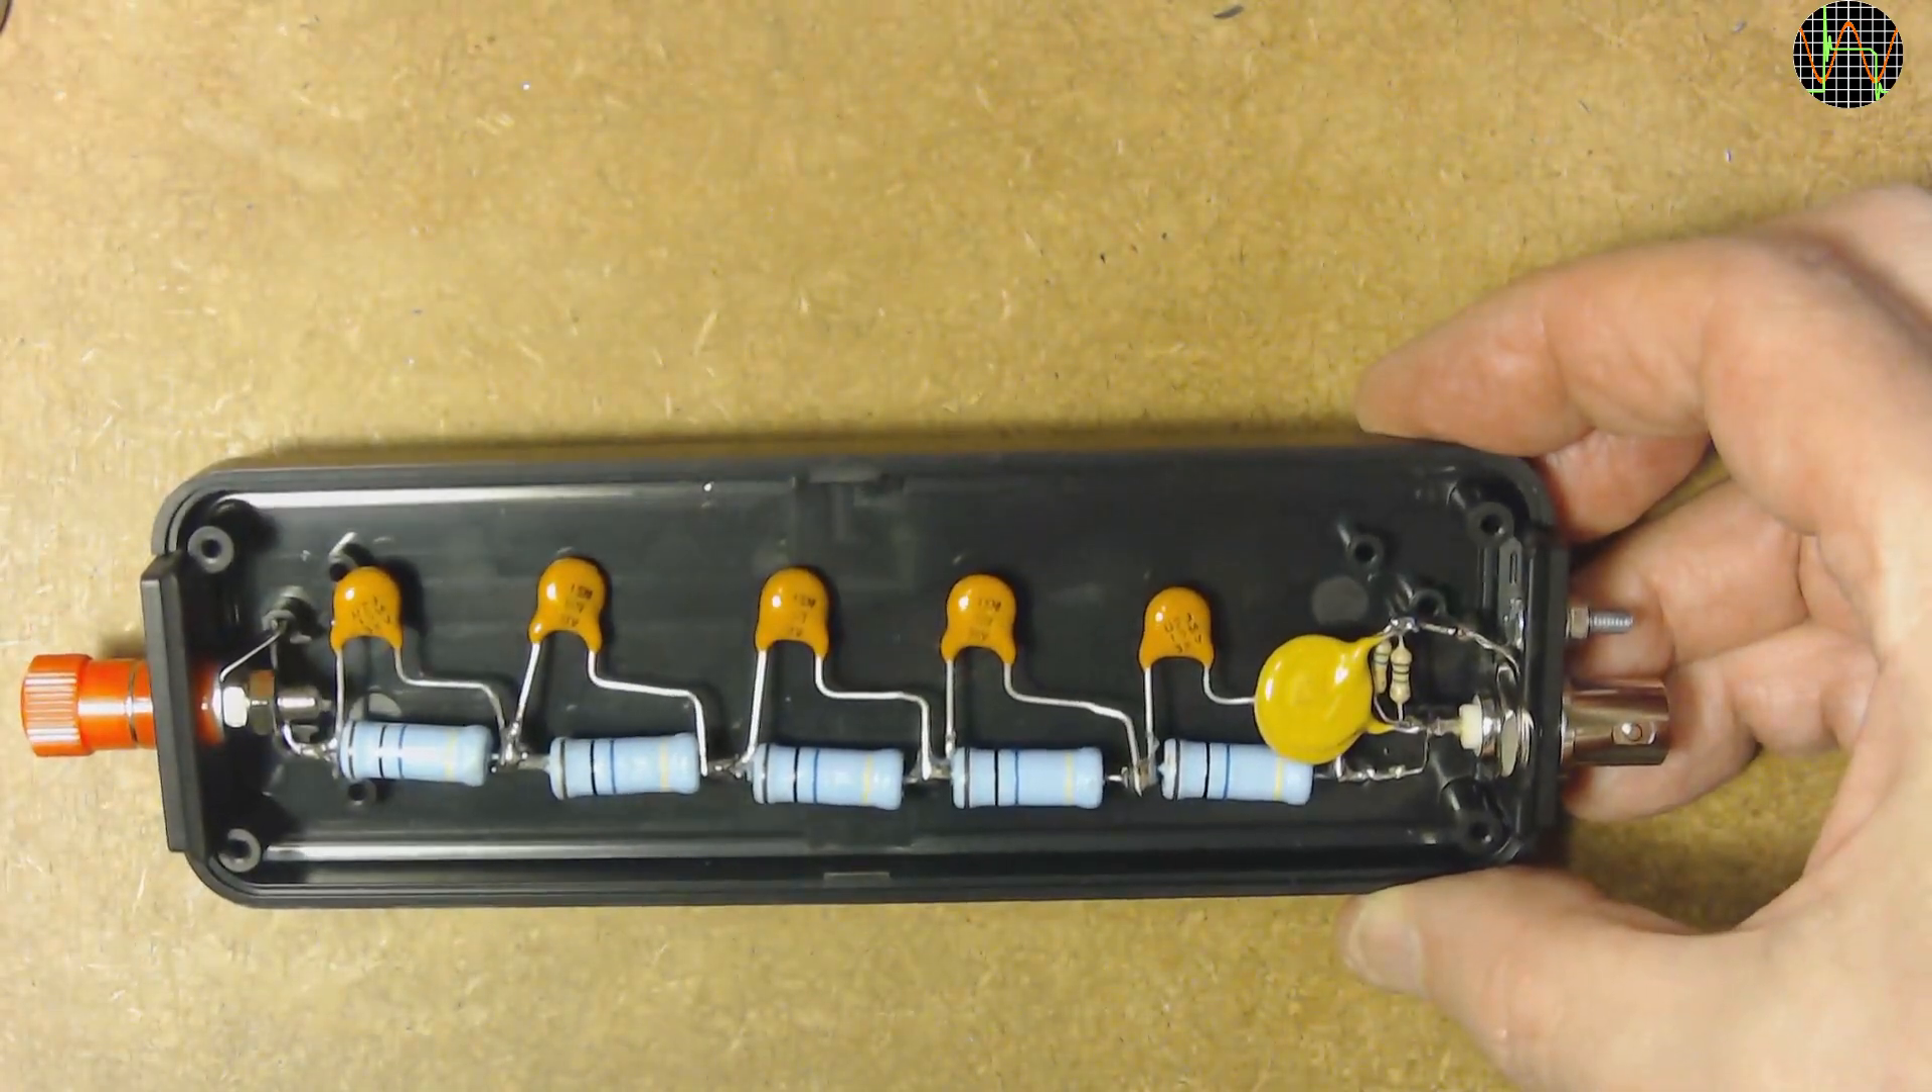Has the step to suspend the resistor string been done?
Yes.